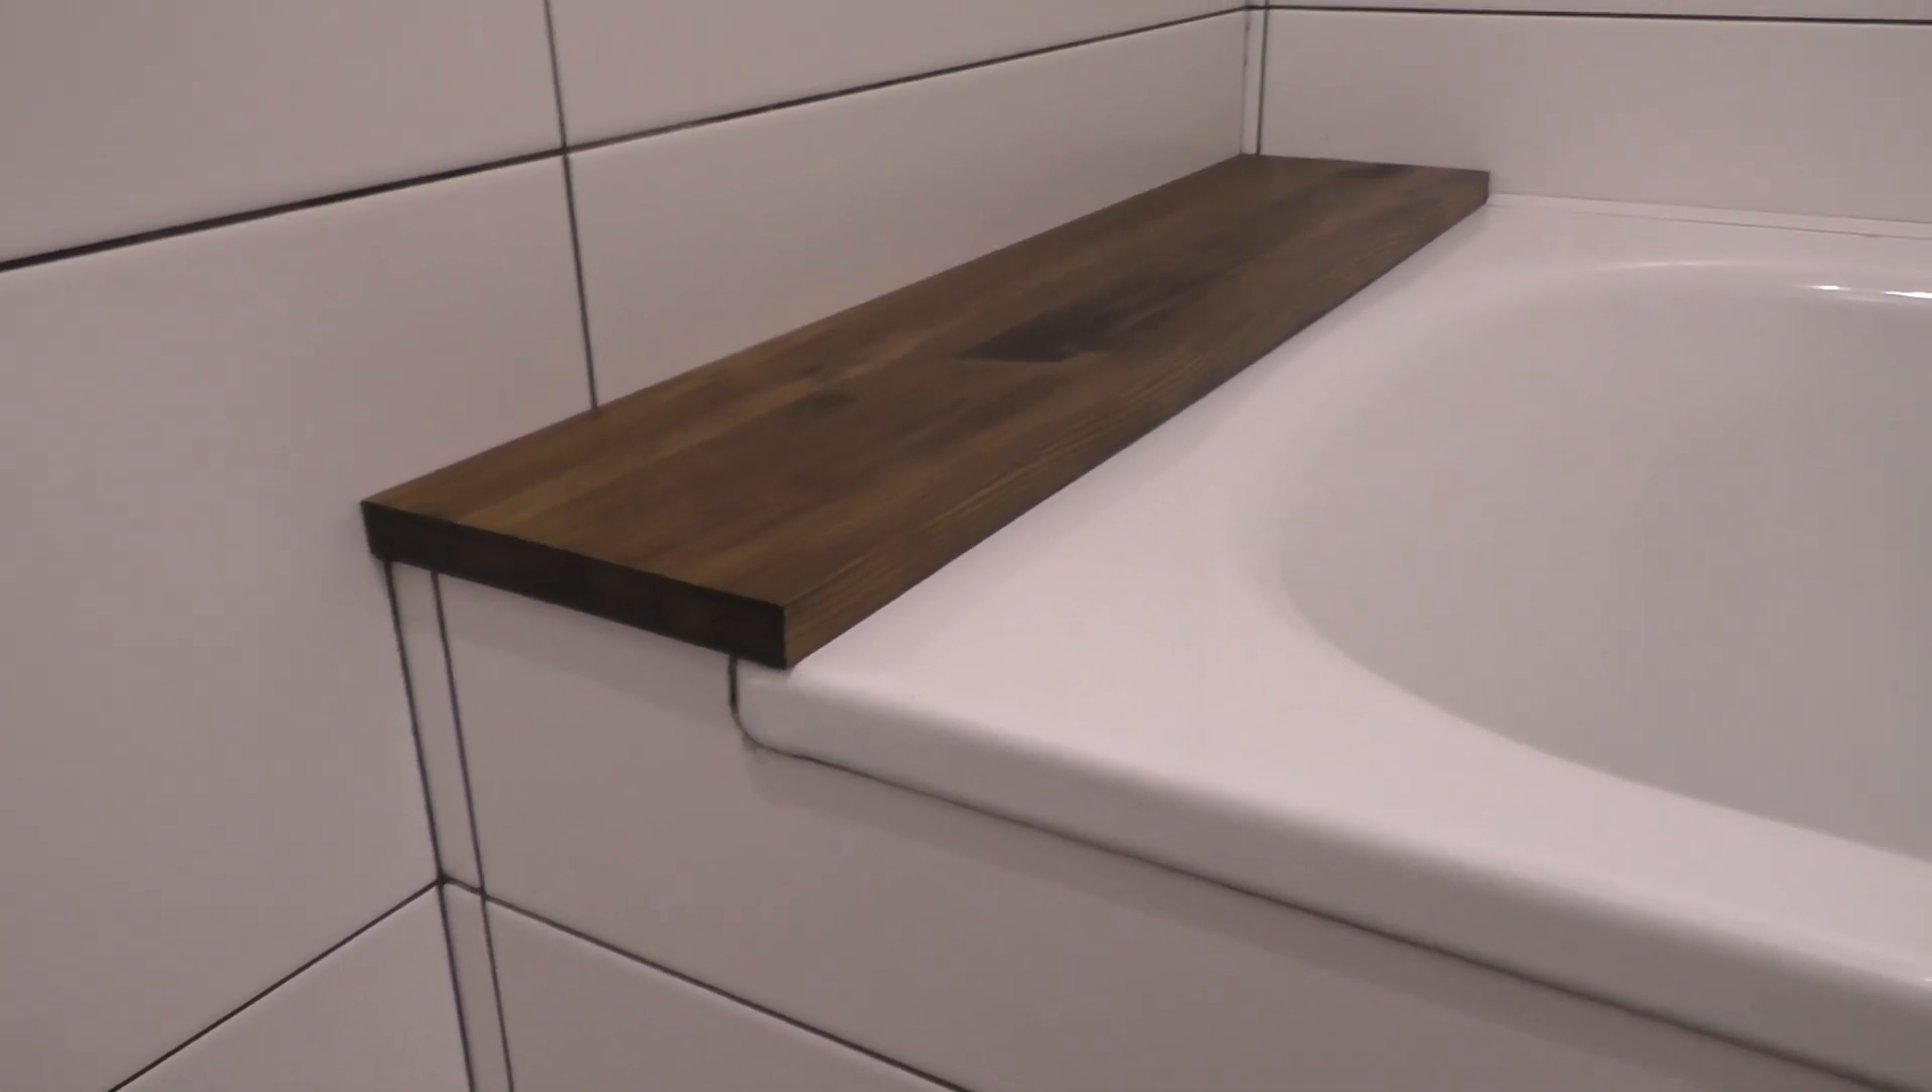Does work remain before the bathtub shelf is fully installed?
No.